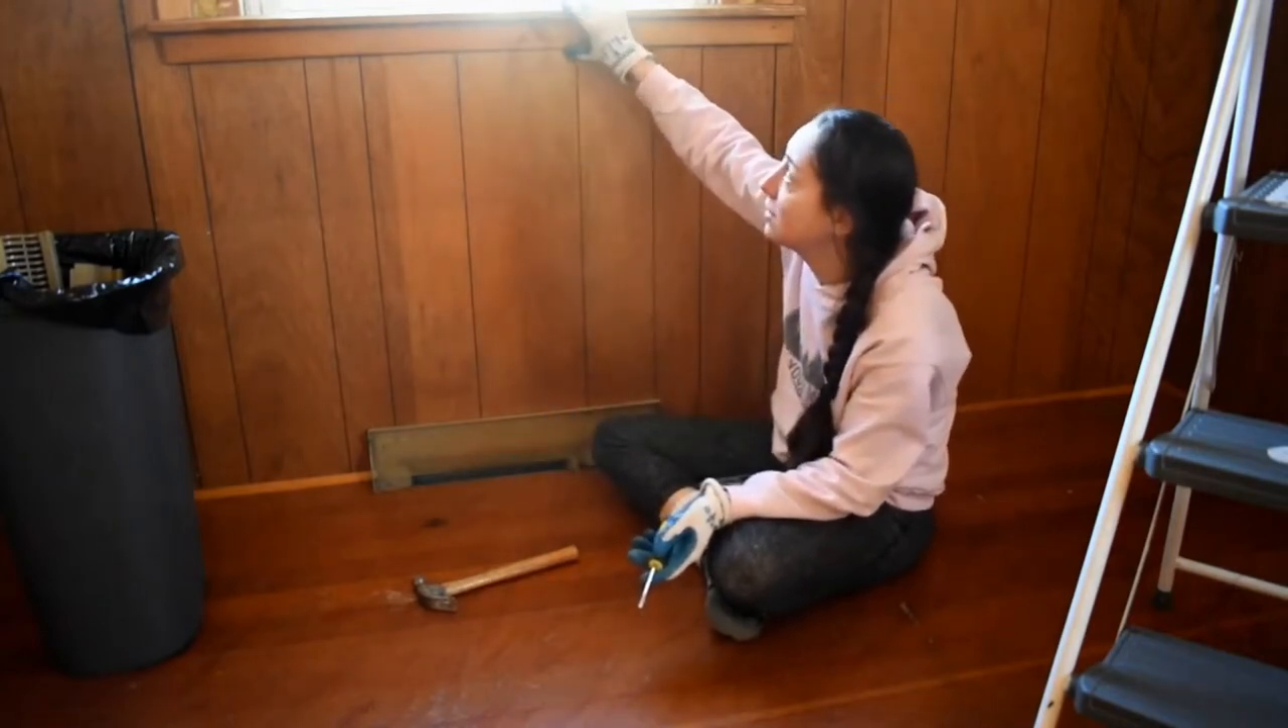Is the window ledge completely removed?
No.